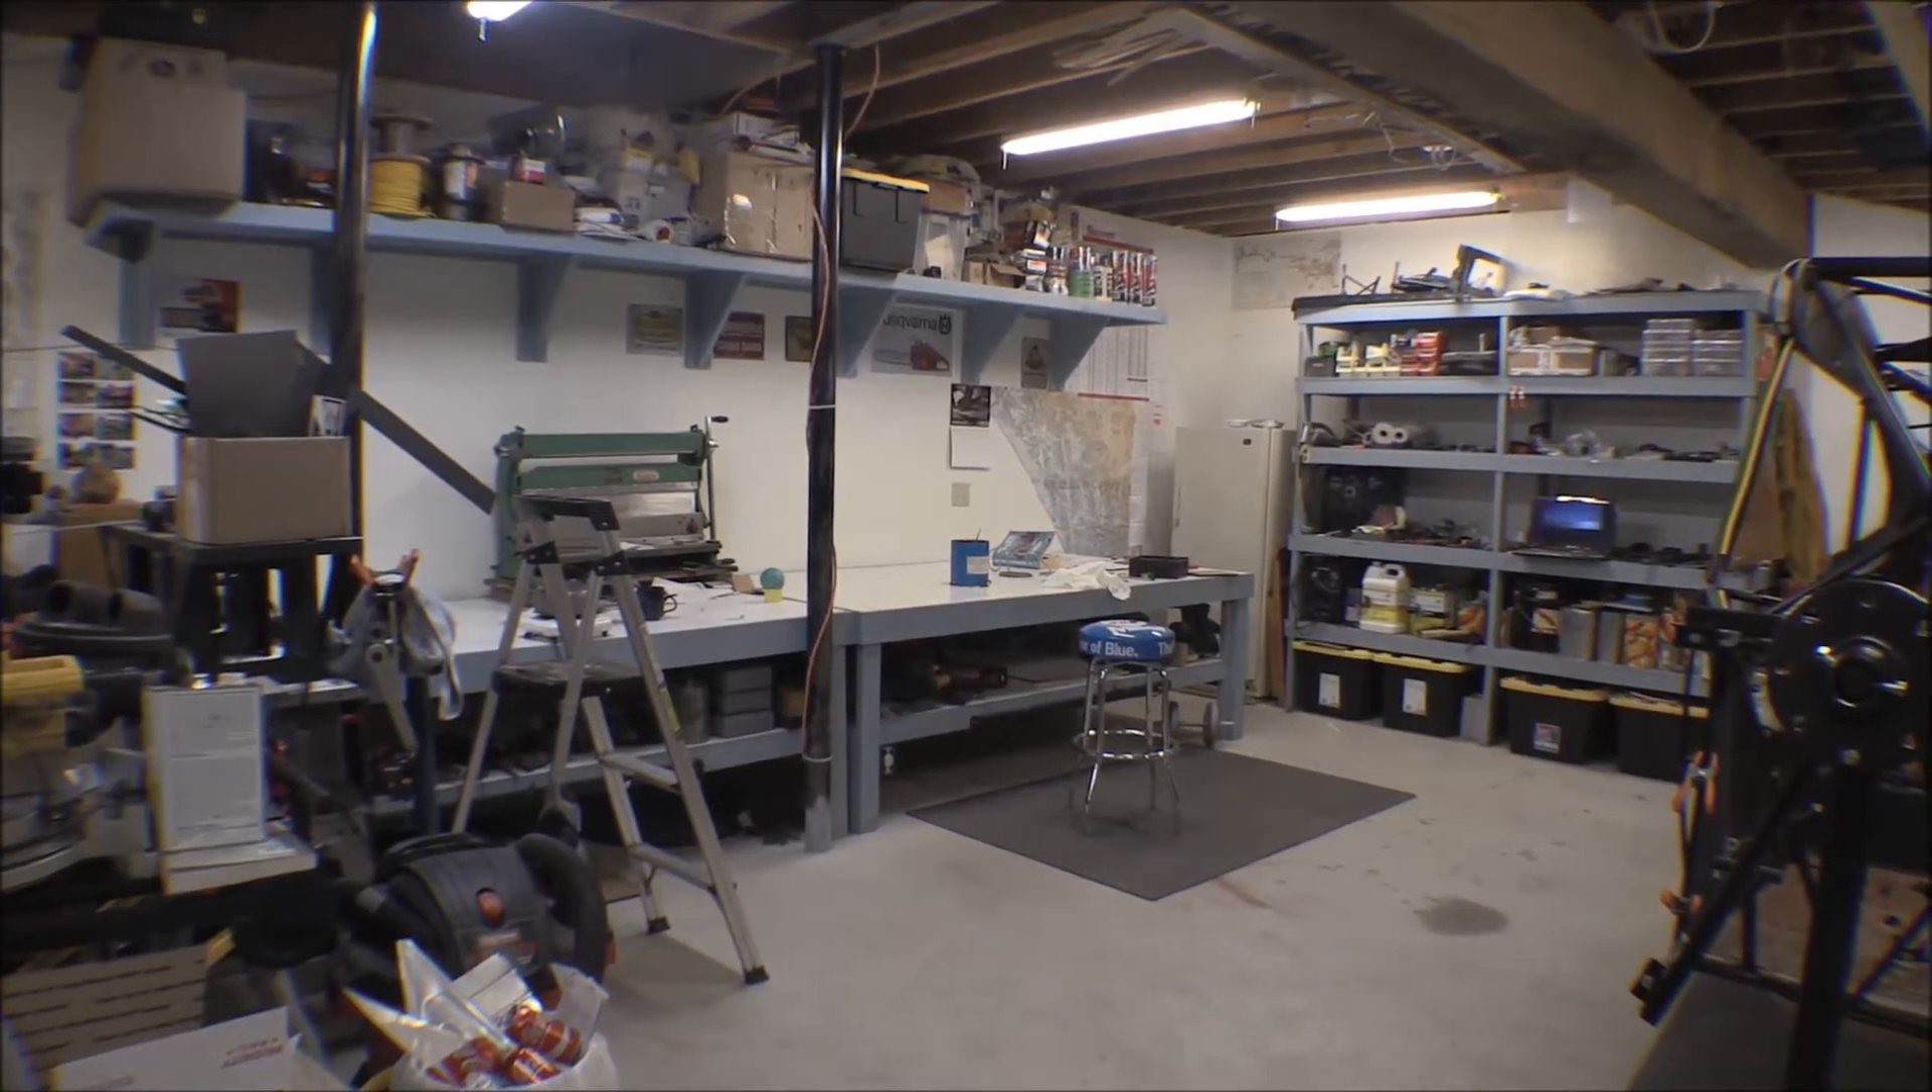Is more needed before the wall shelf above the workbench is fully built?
No.